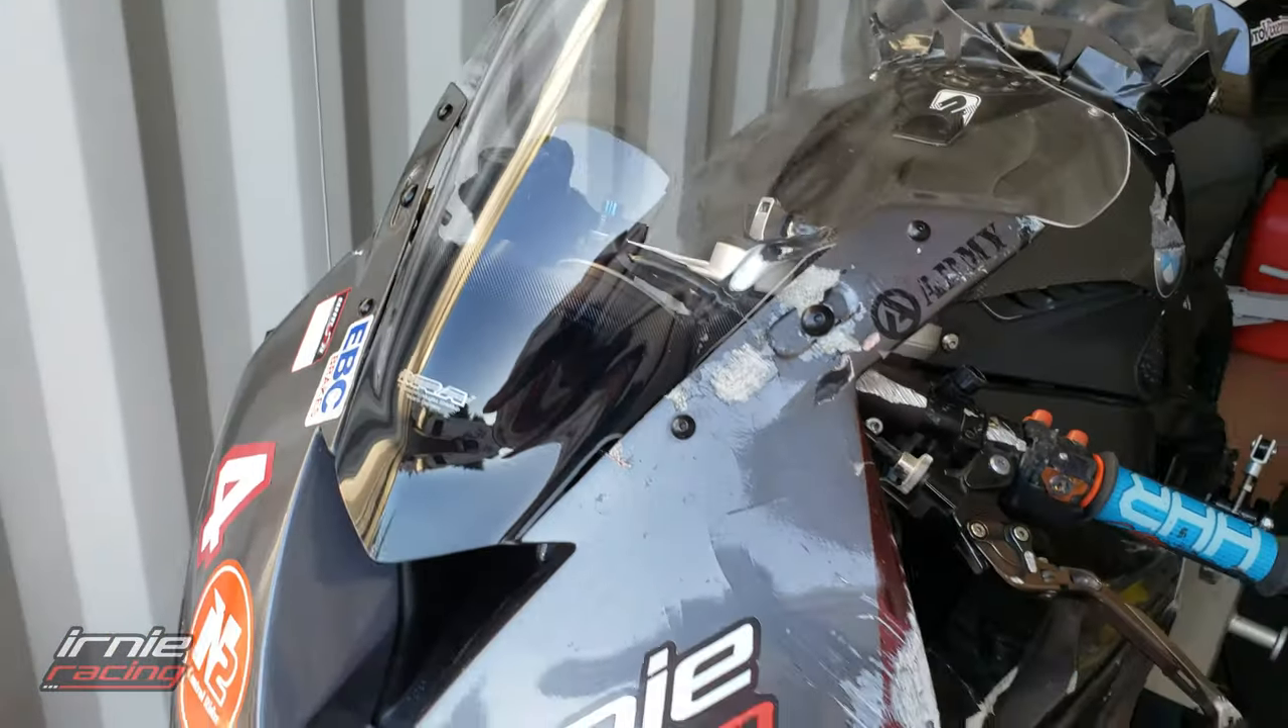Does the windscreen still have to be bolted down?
No.